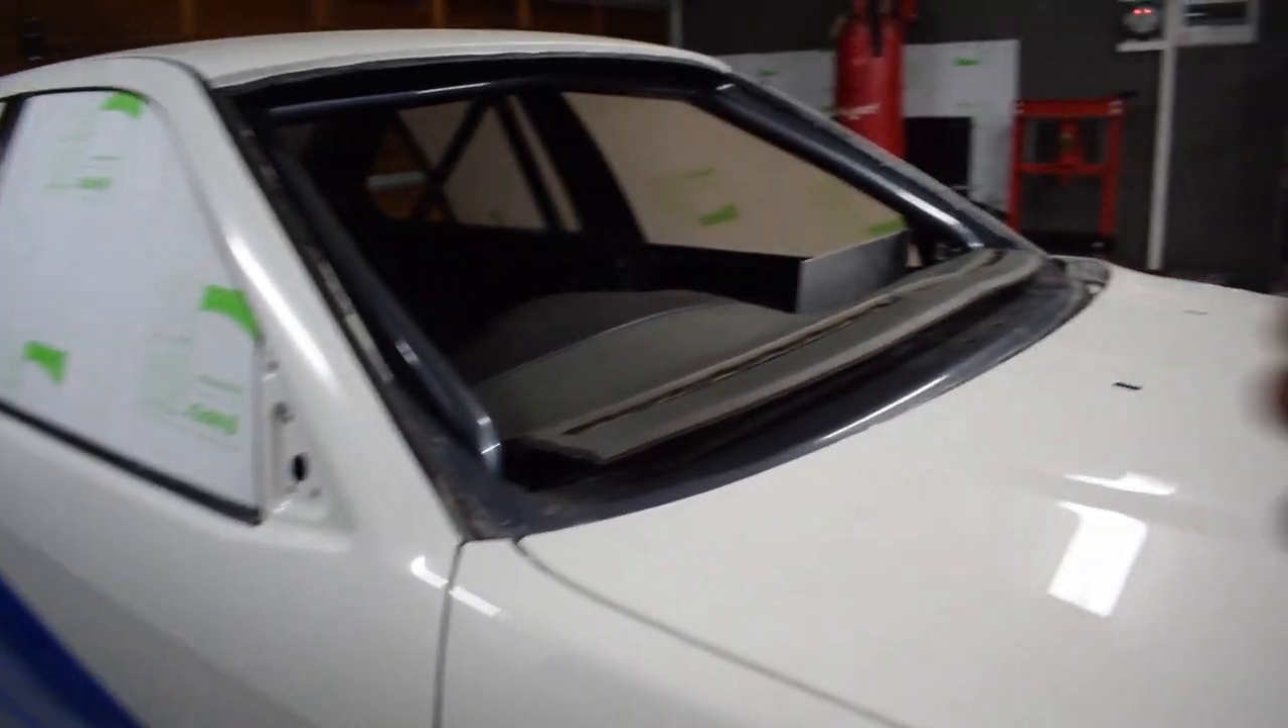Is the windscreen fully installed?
No.